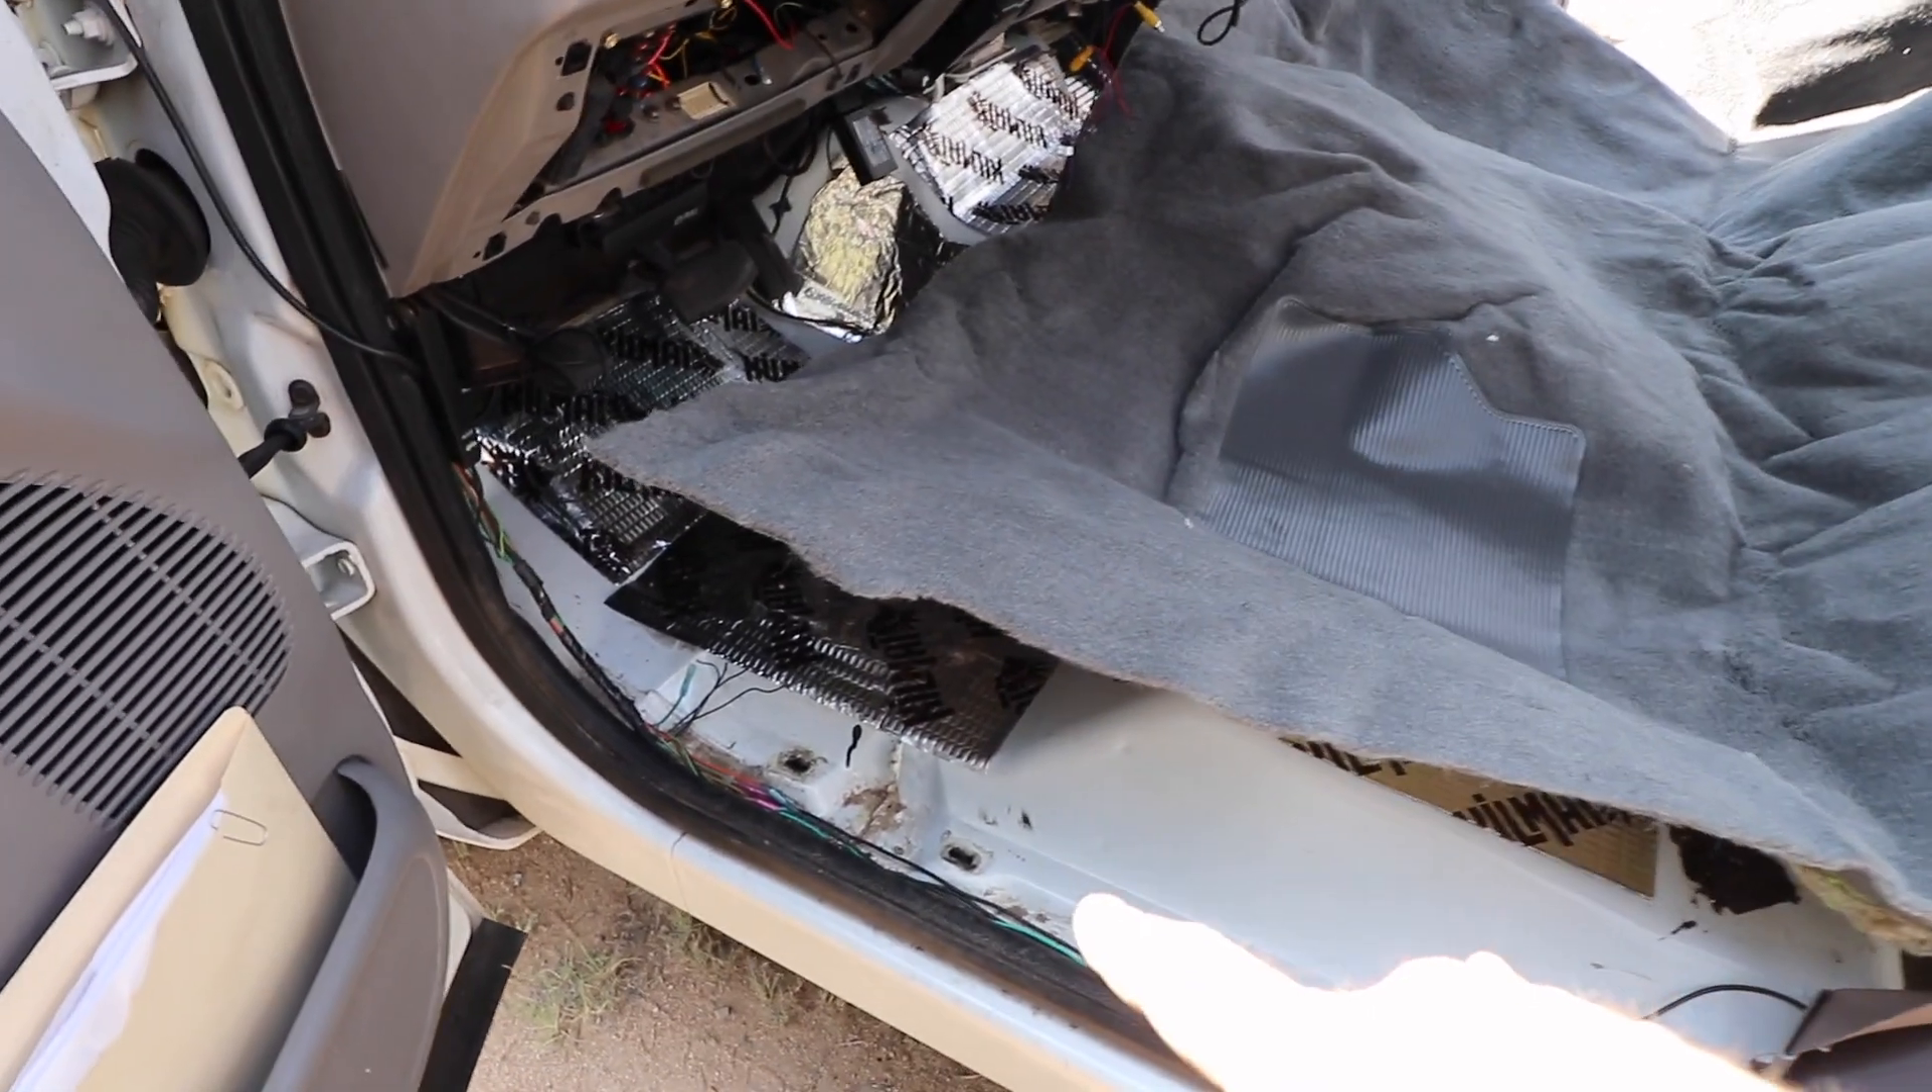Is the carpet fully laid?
No.